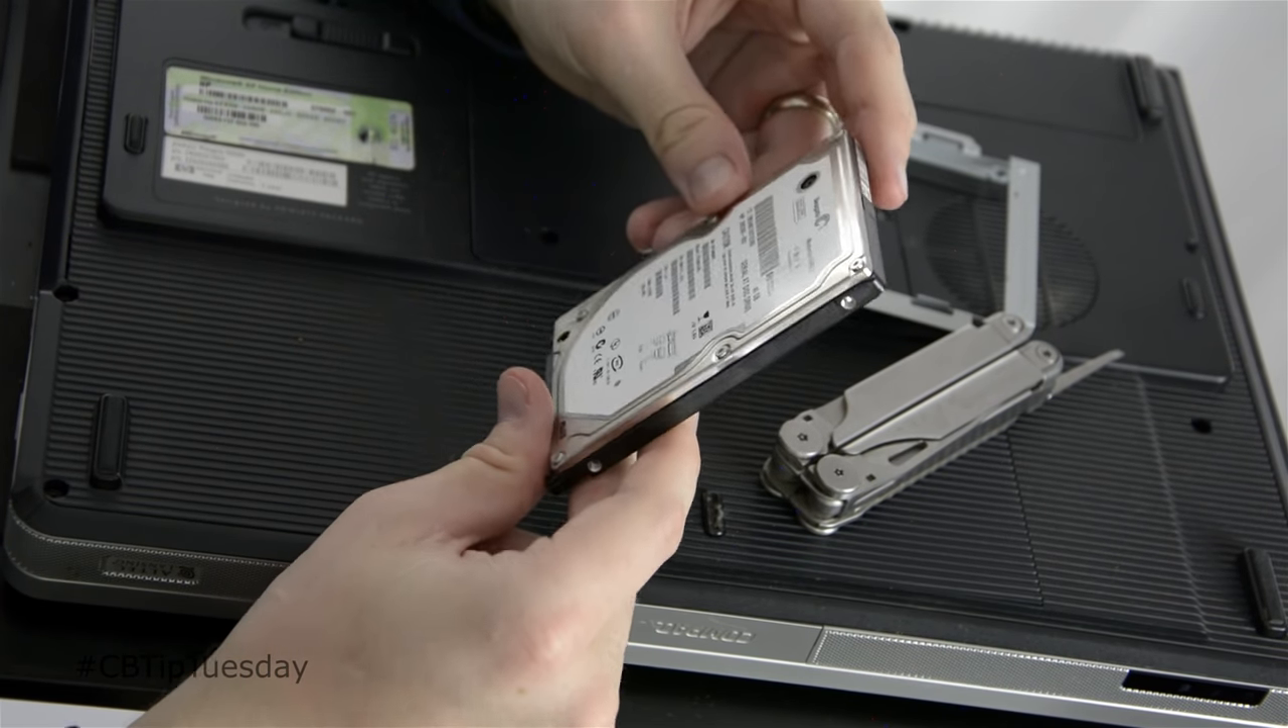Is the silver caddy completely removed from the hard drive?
Yes.